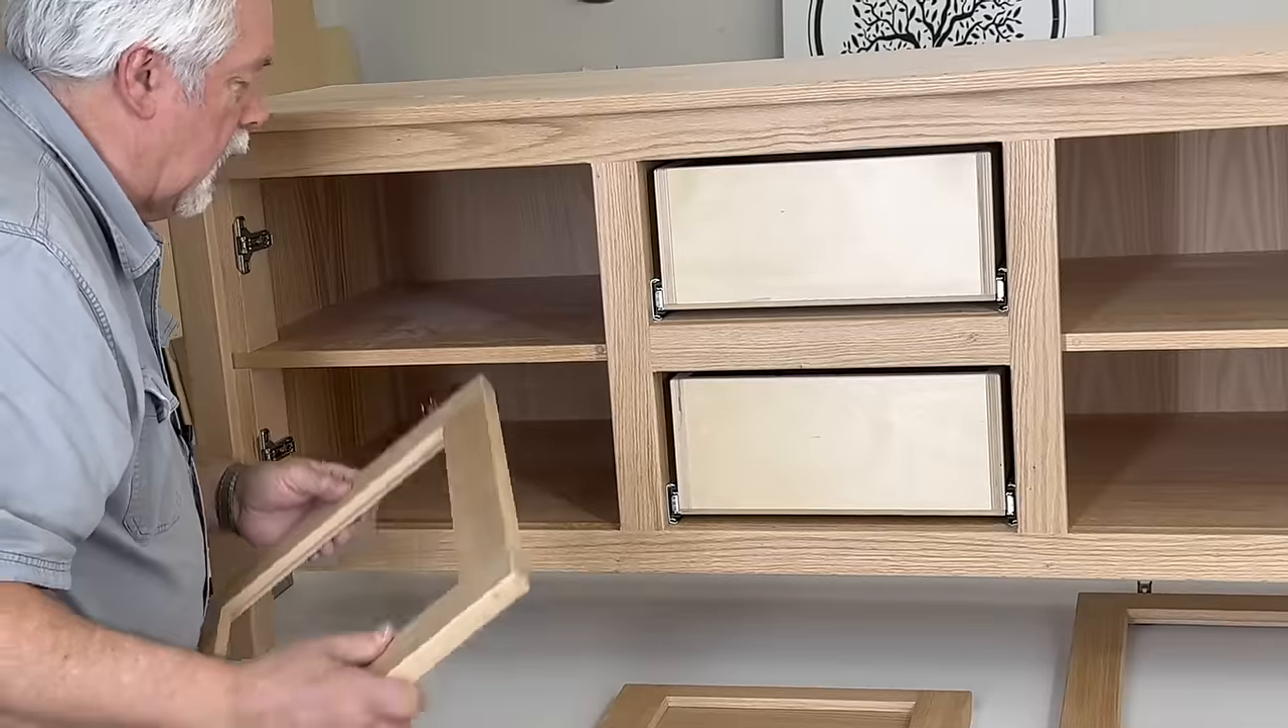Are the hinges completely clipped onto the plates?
No.